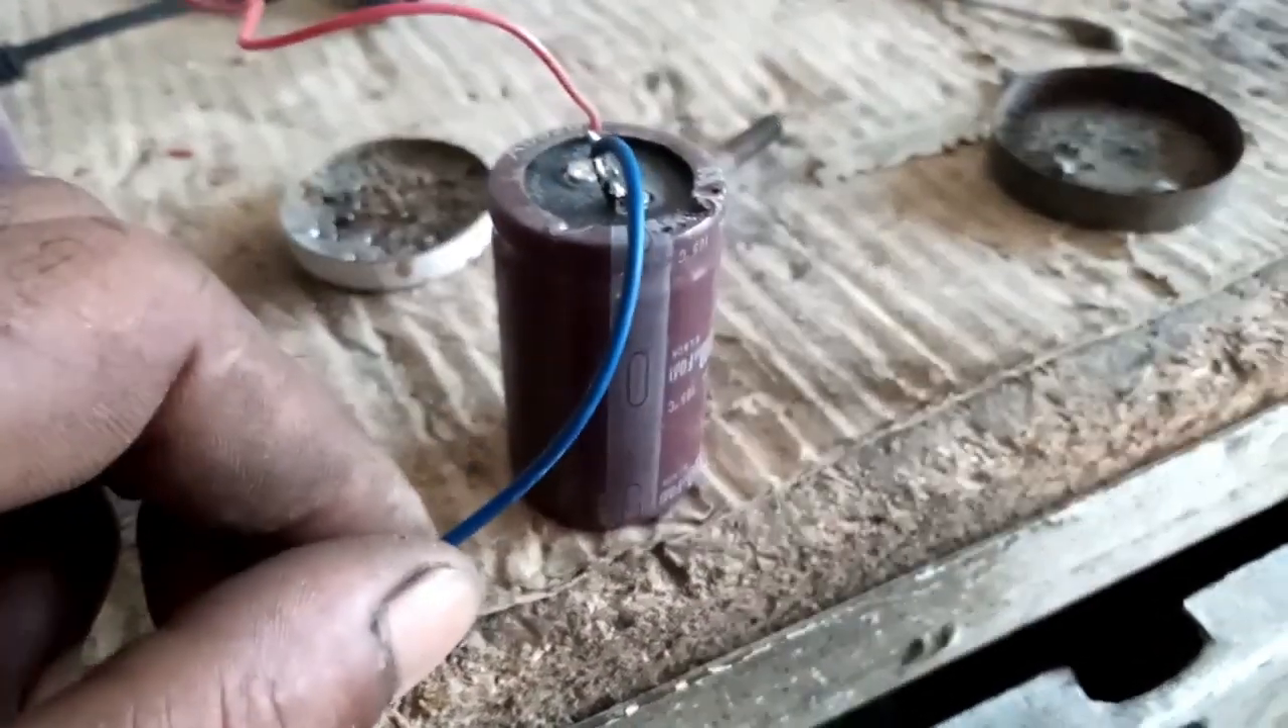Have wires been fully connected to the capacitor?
Yes.